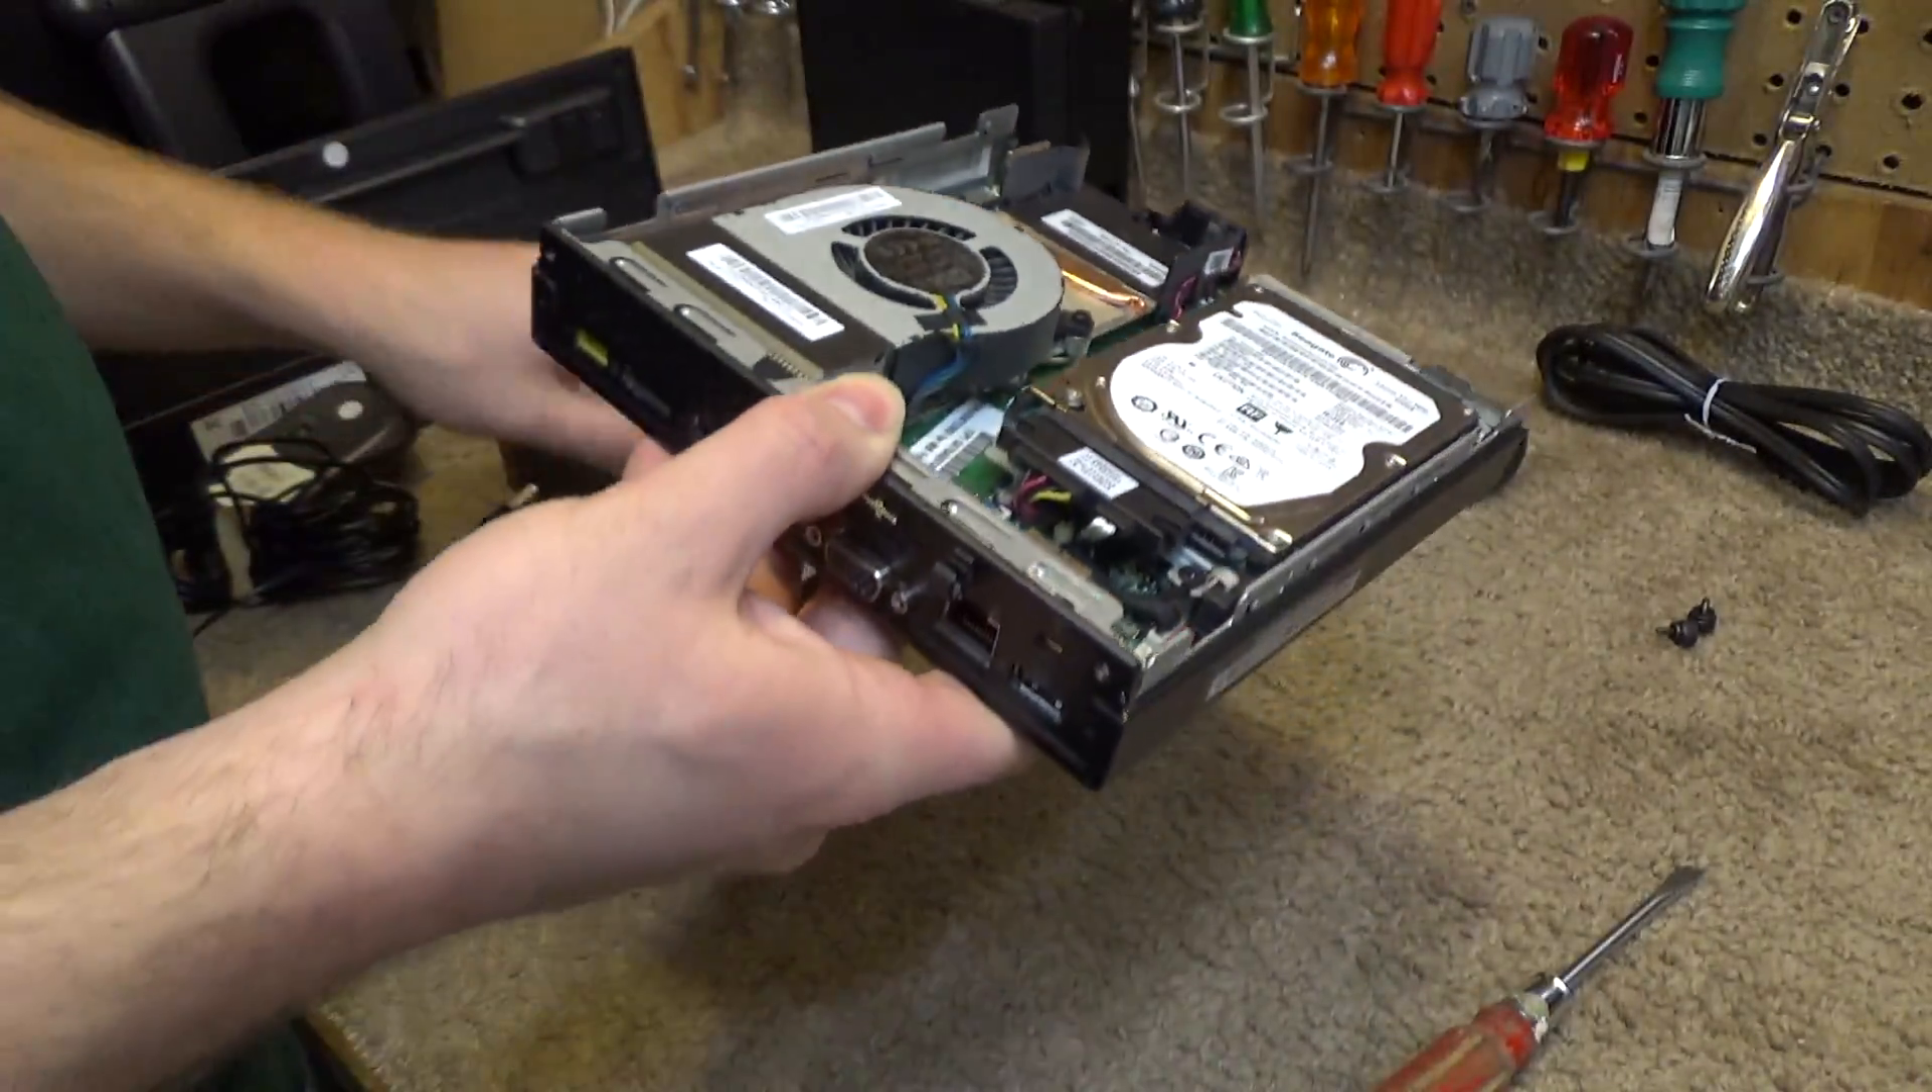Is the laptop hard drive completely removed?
No.